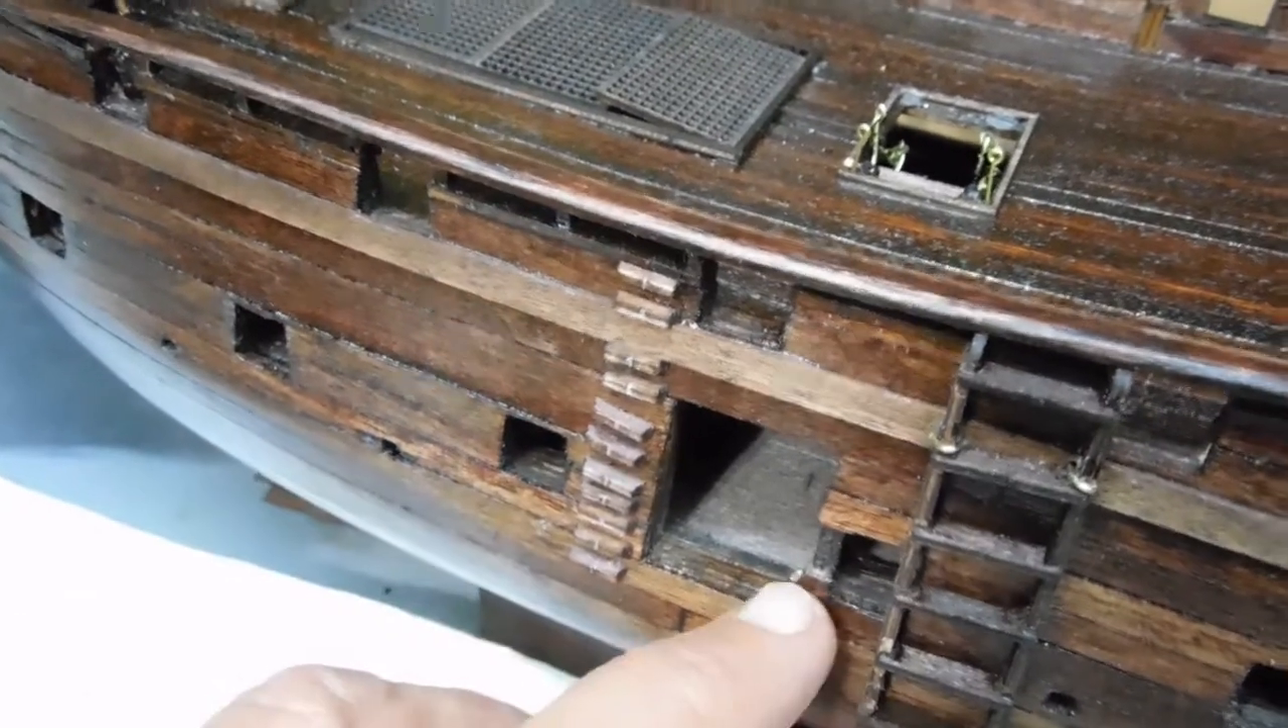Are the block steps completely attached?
Yes.